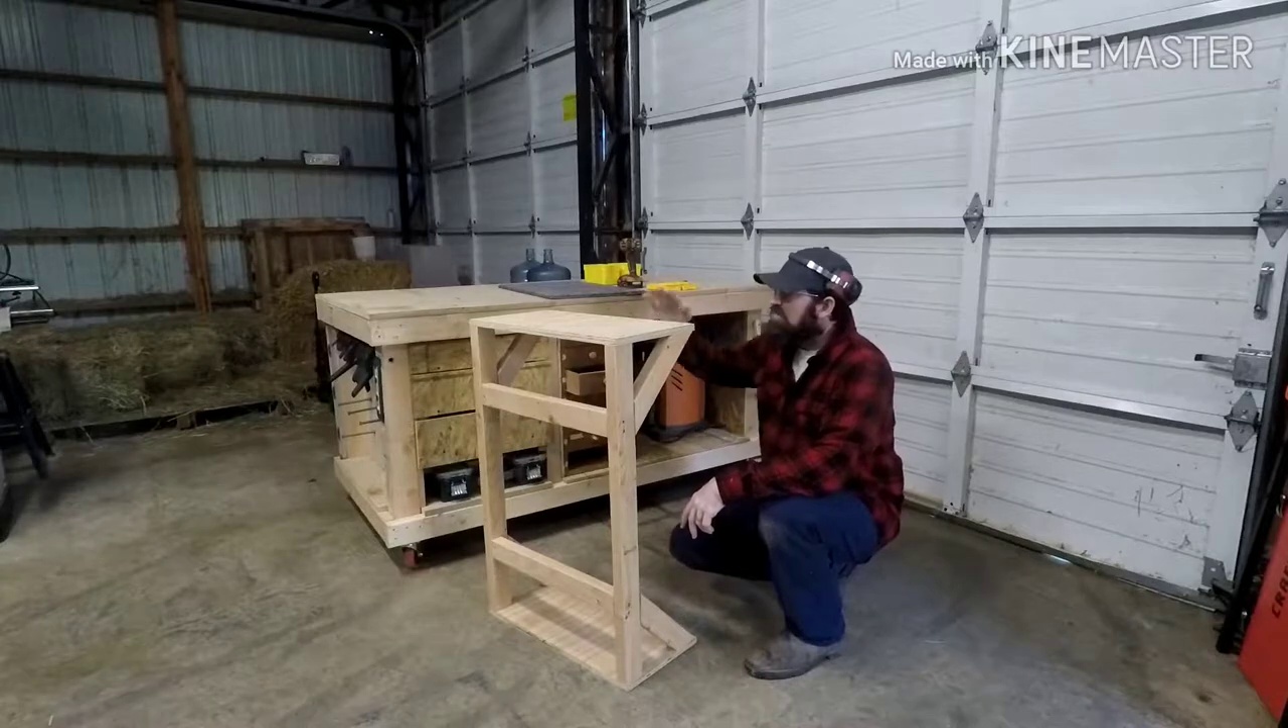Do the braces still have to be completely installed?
No.